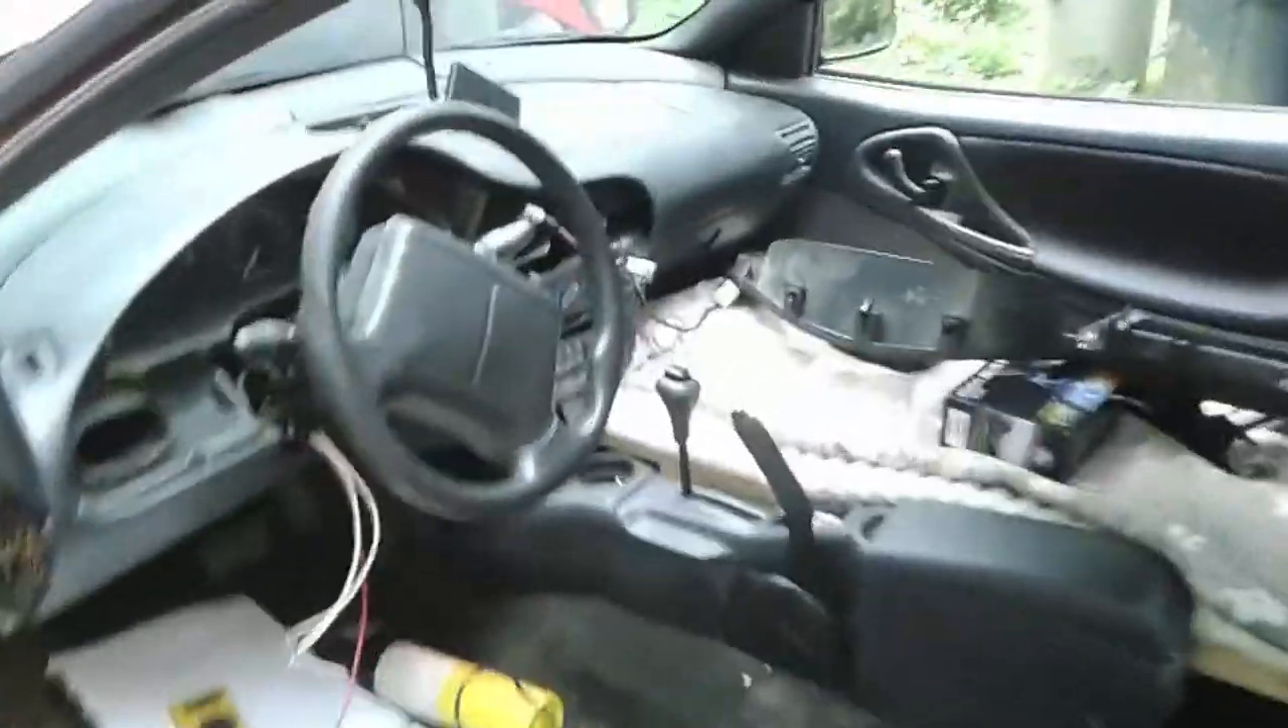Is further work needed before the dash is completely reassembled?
Yes.